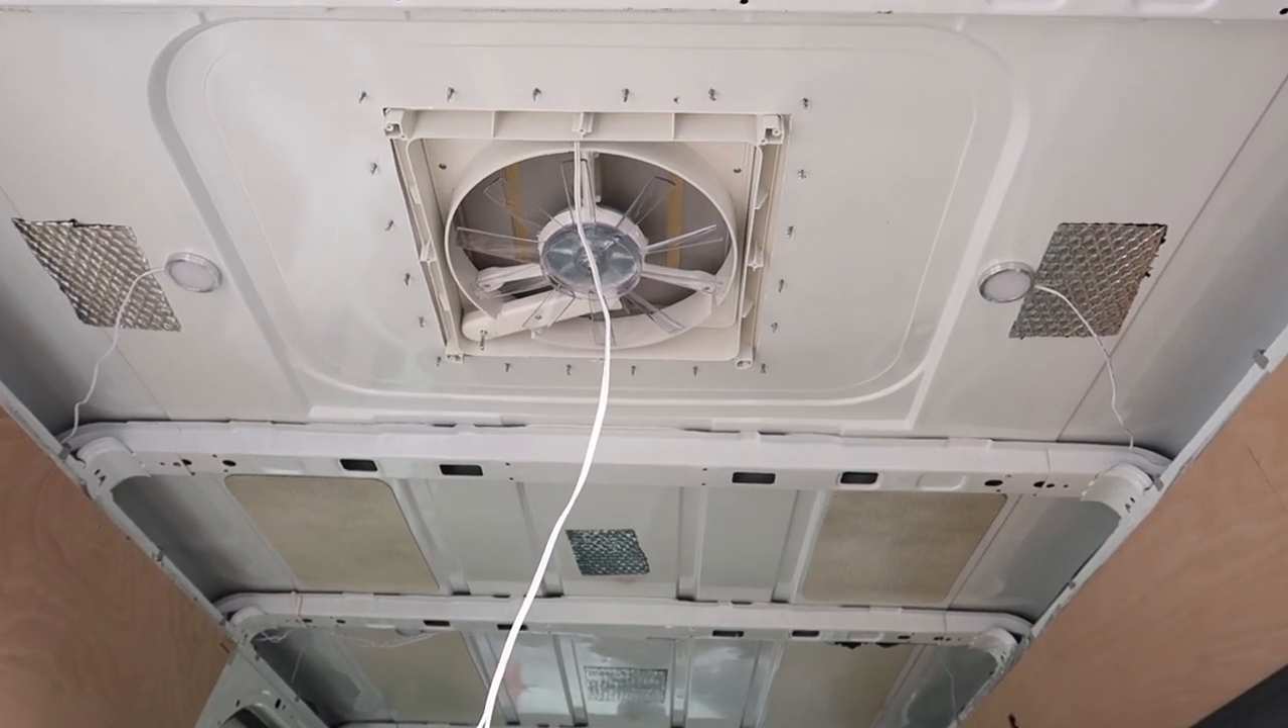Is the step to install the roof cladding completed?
No.